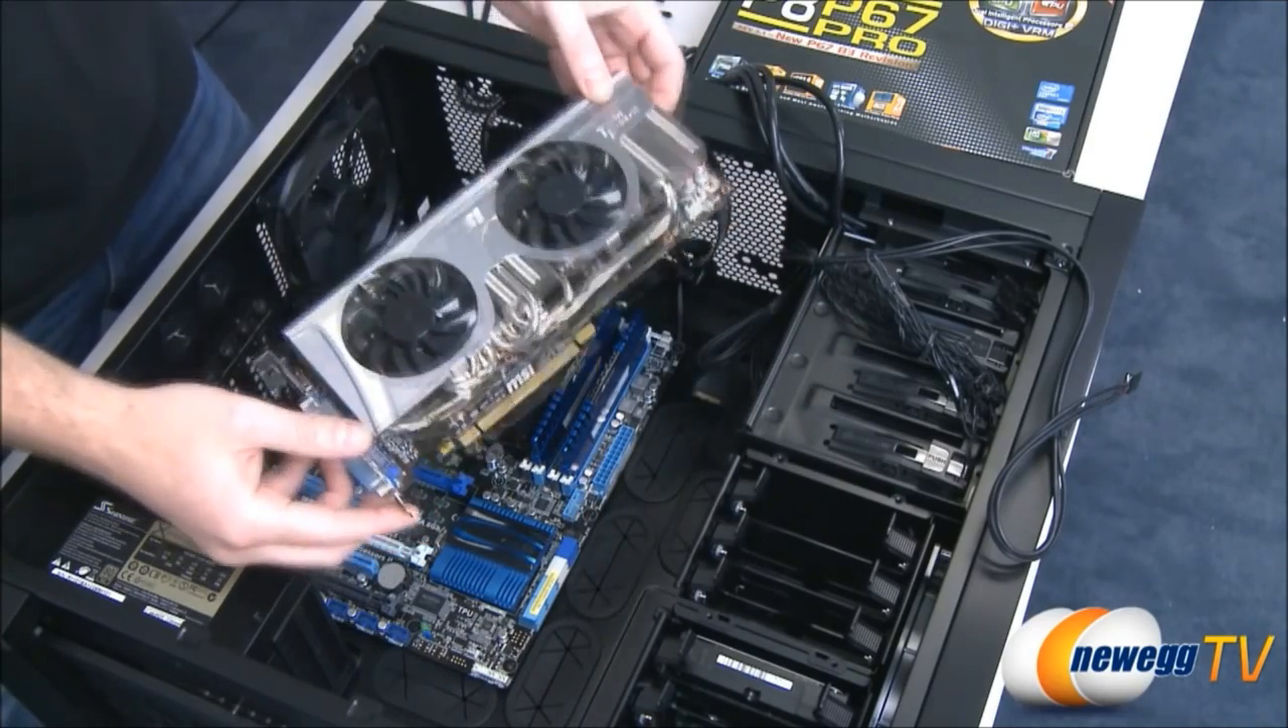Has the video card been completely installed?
No.